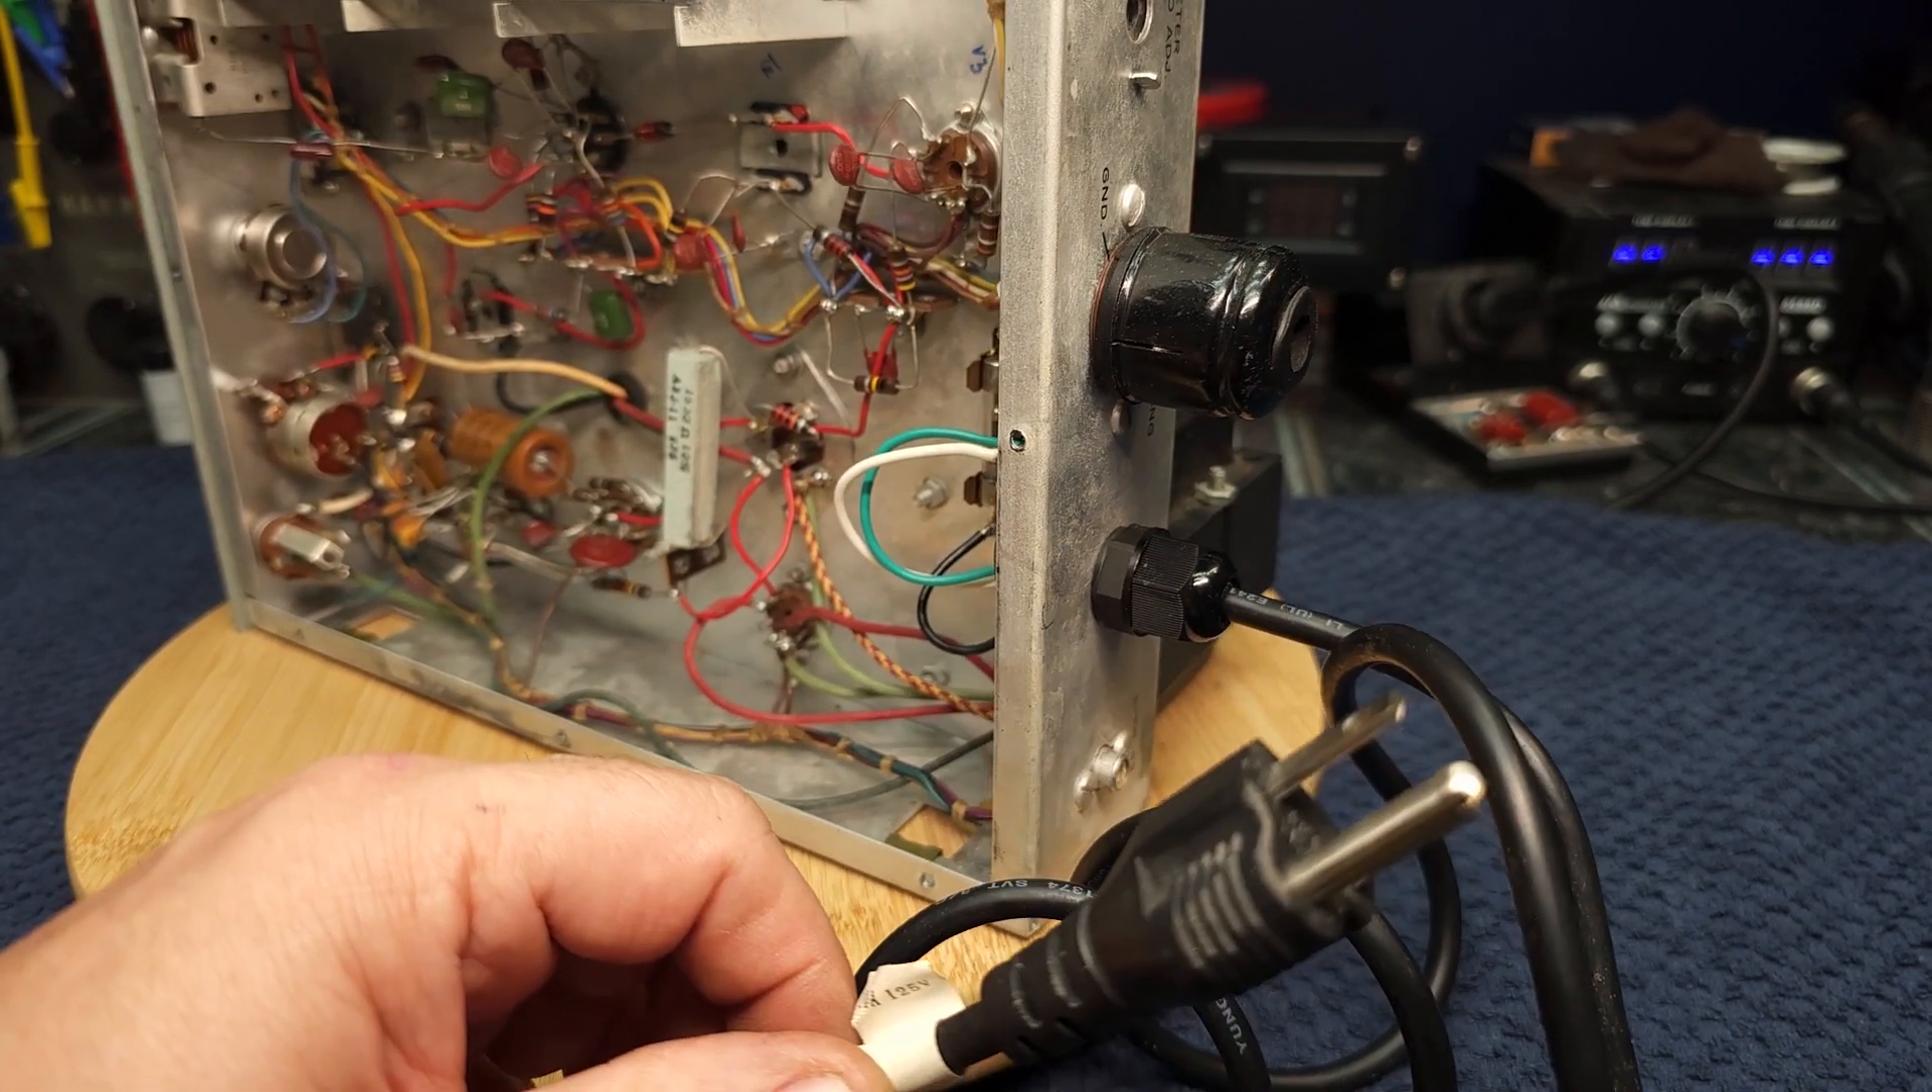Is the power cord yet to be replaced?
No.